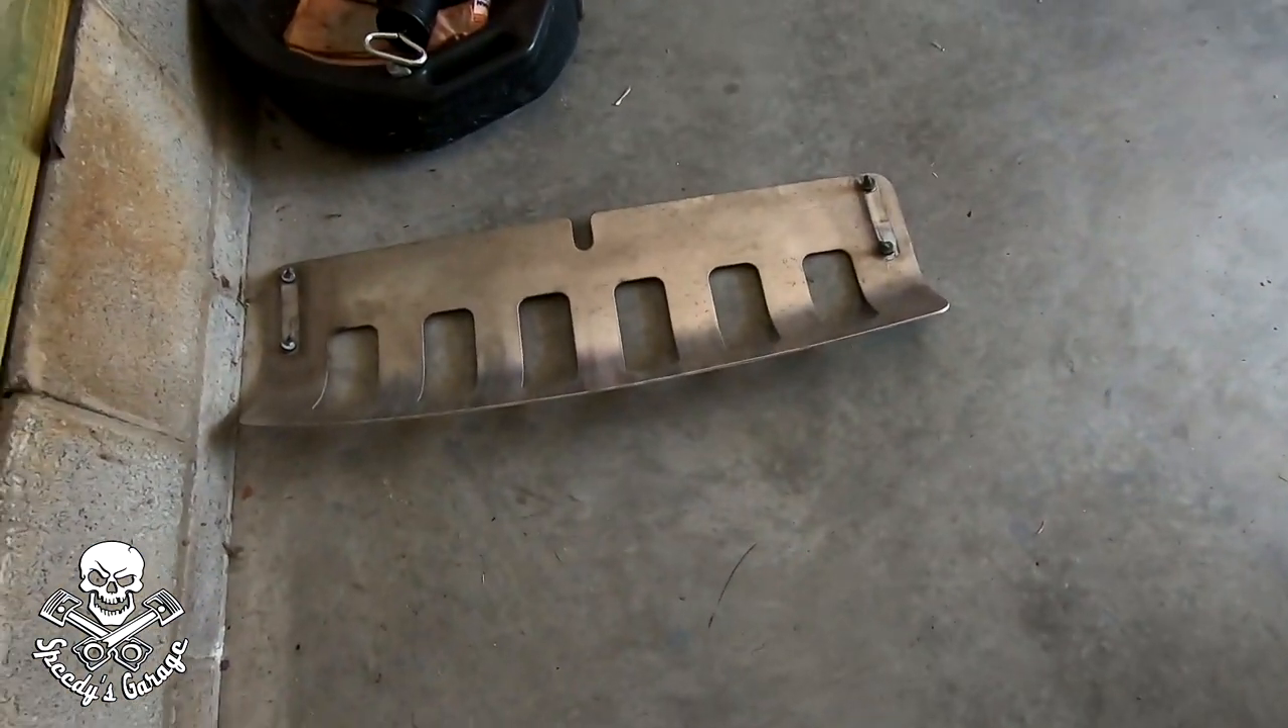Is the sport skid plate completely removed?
Yes.